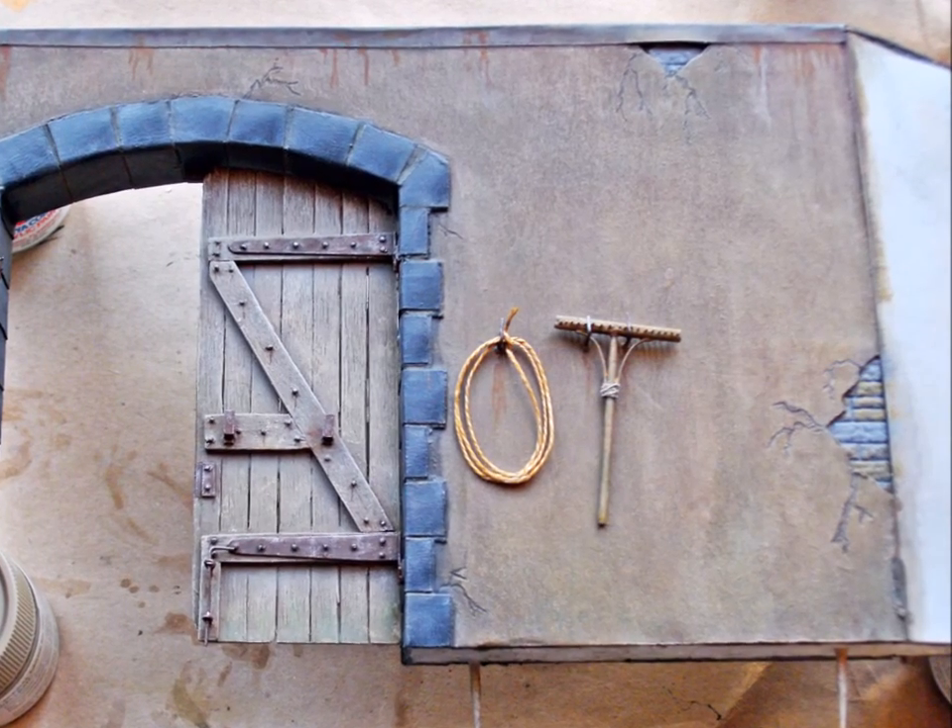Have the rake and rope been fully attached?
Yes.